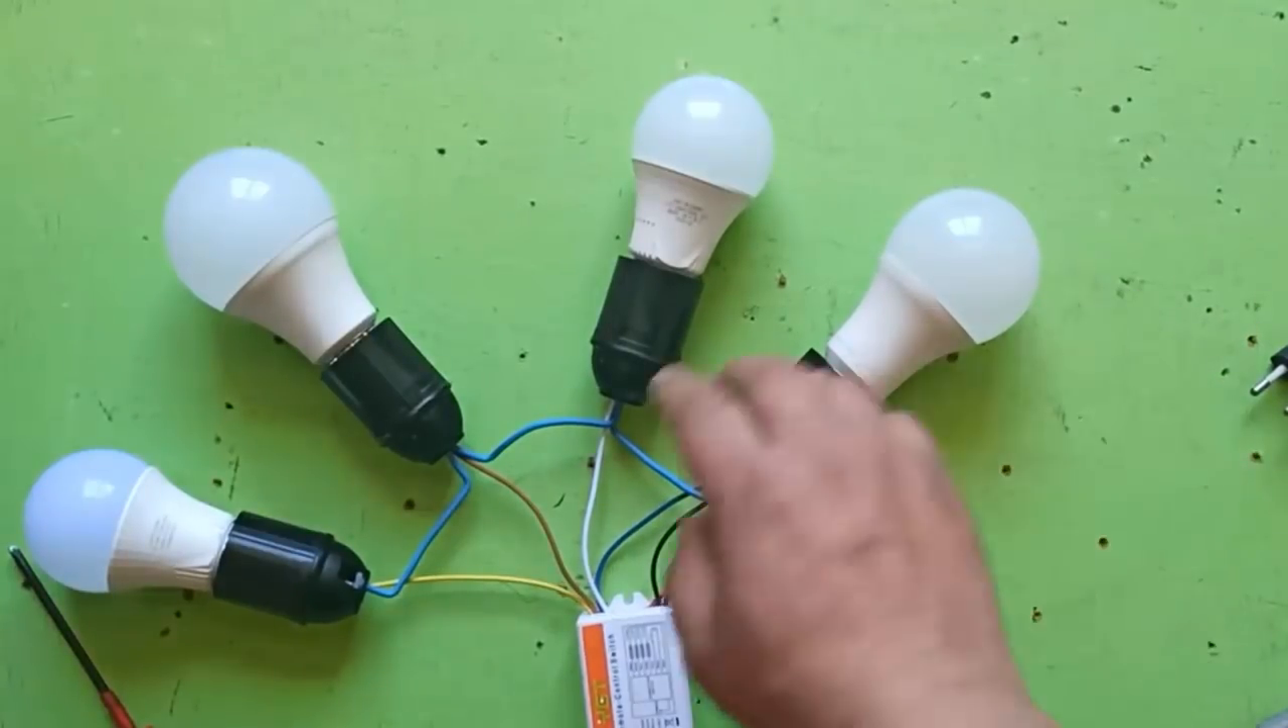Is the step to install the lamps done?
Yes.